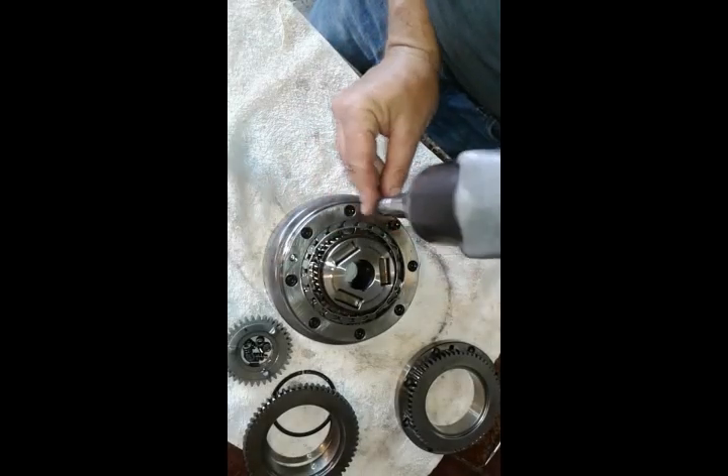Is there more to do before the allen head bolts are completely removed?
Yes.